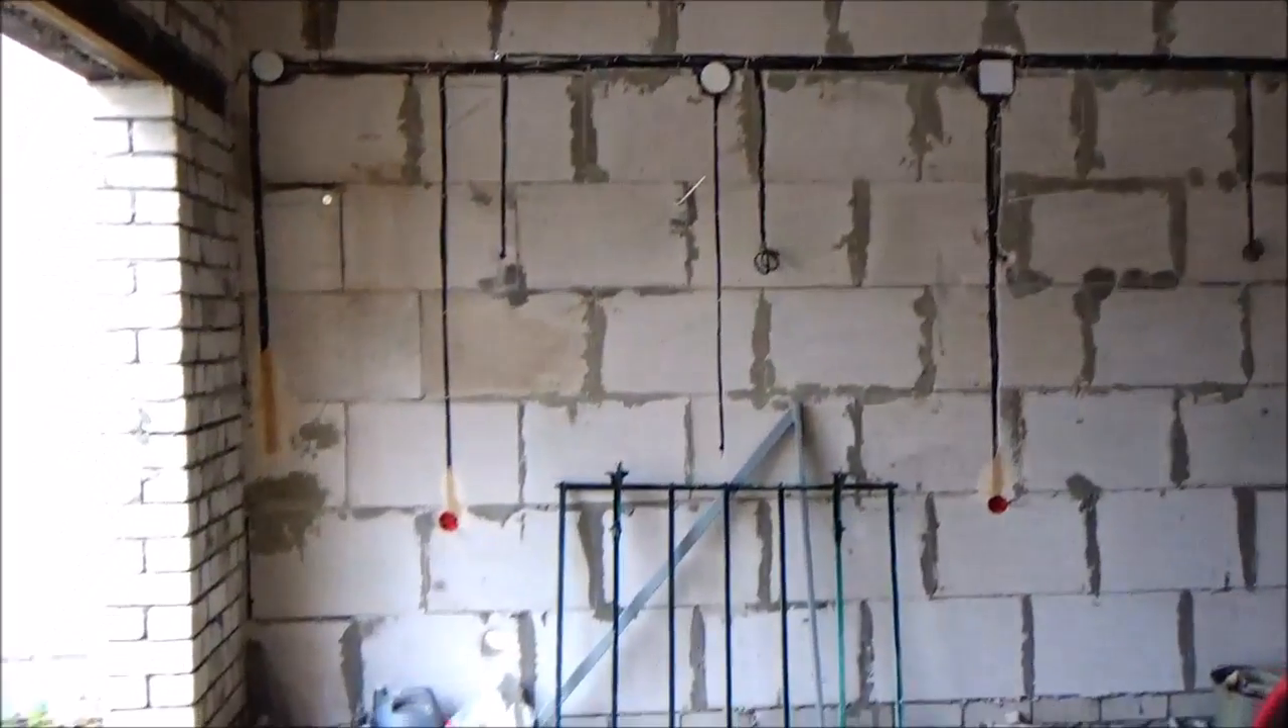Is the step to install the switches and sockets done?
No.